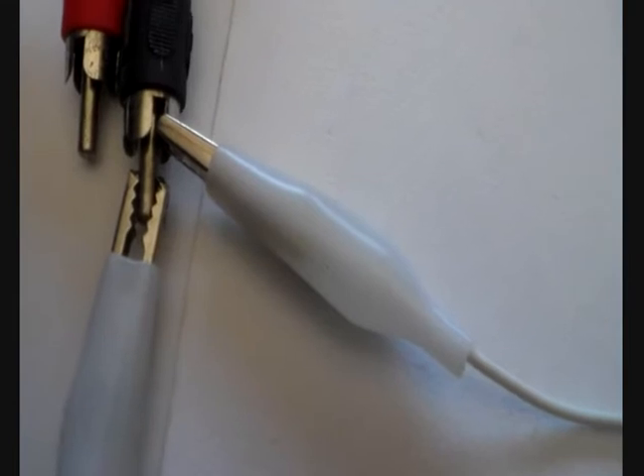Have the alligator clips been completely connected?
Yes.